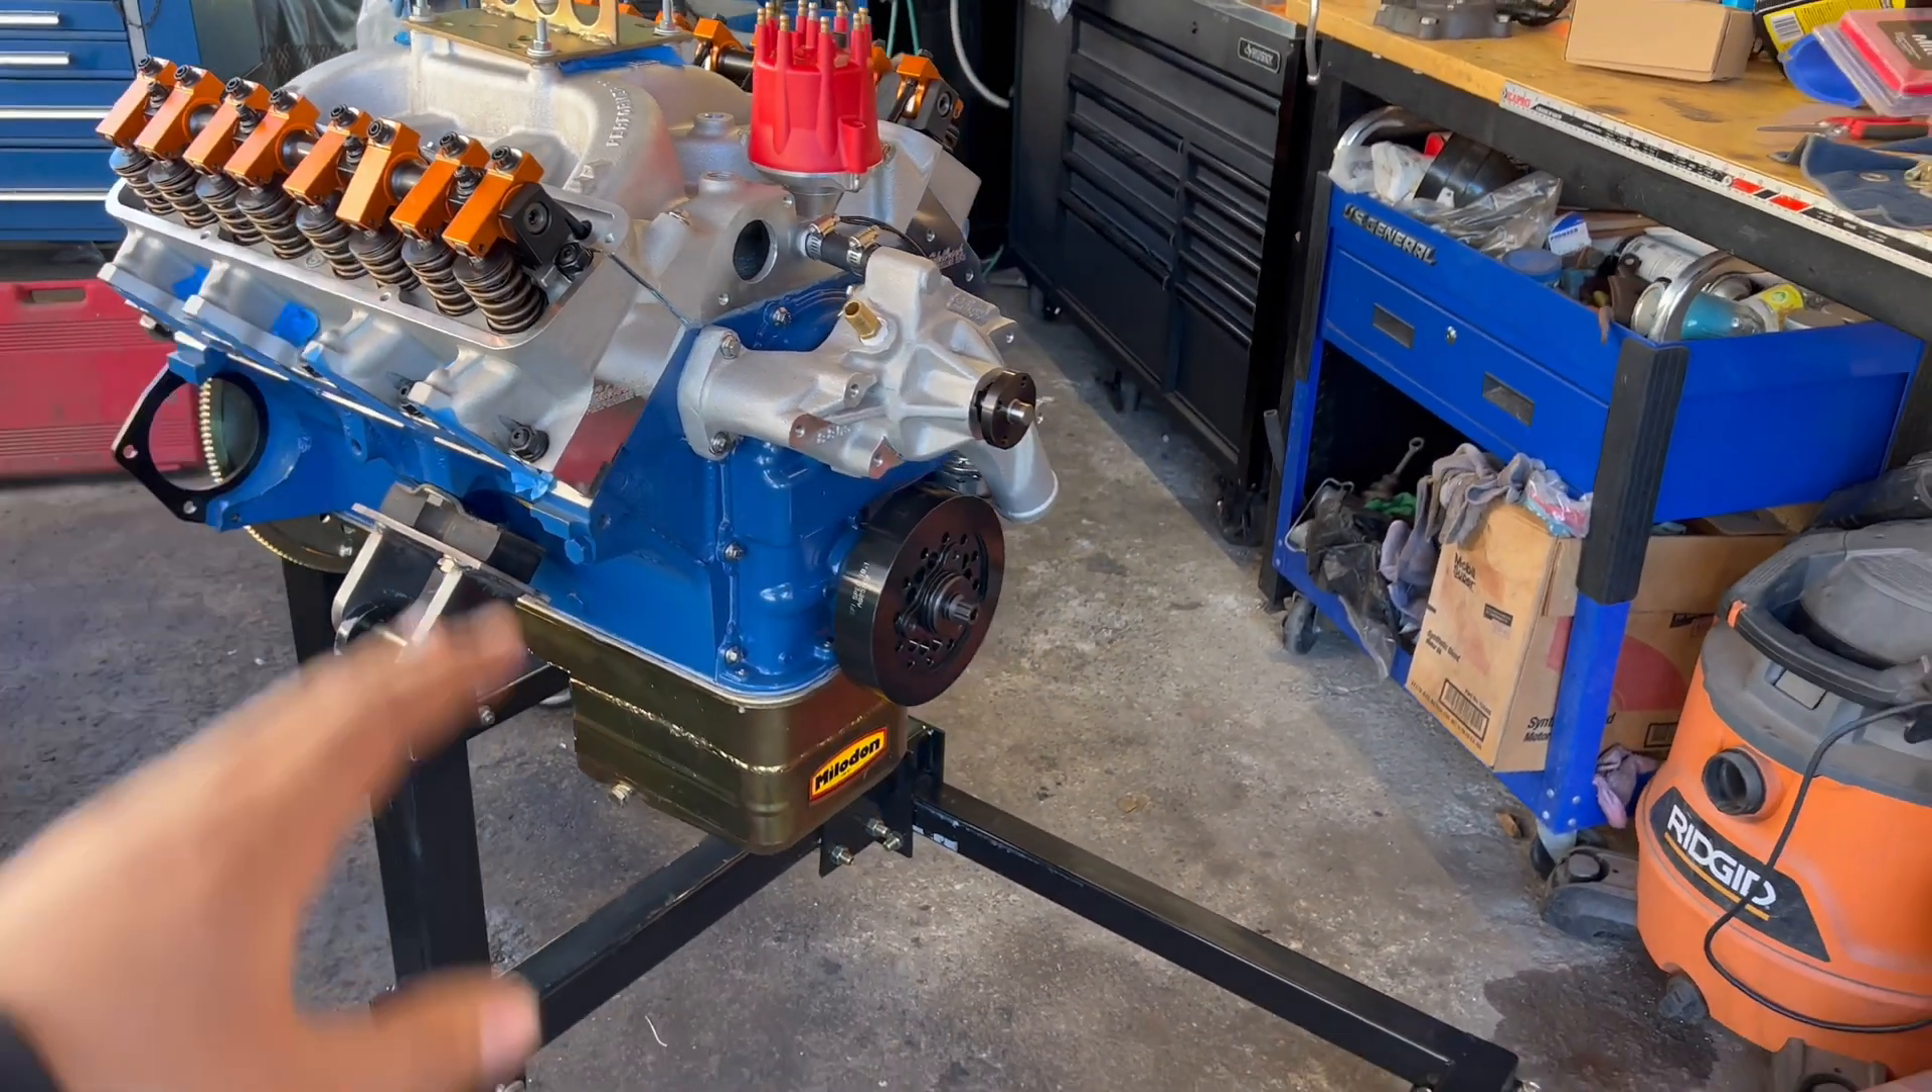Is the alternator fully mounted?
No.